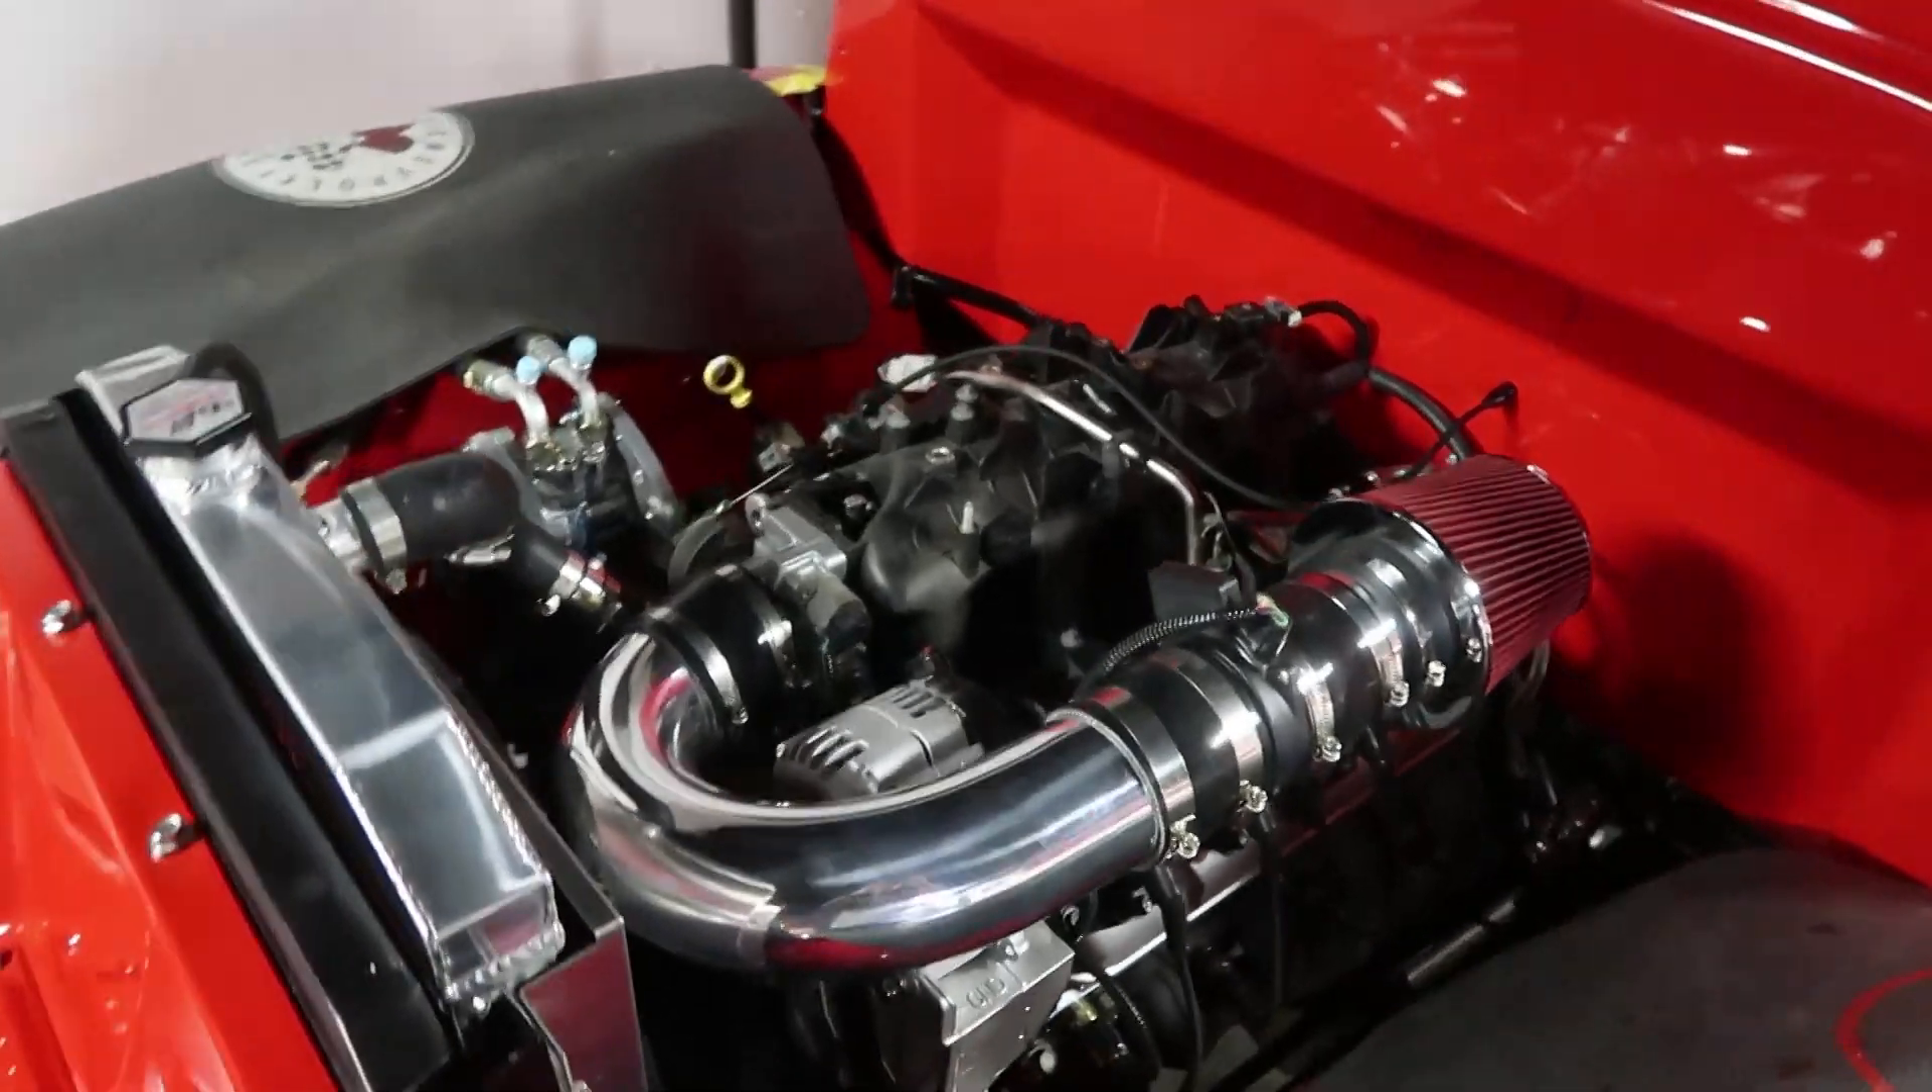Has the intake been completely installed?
Yes.